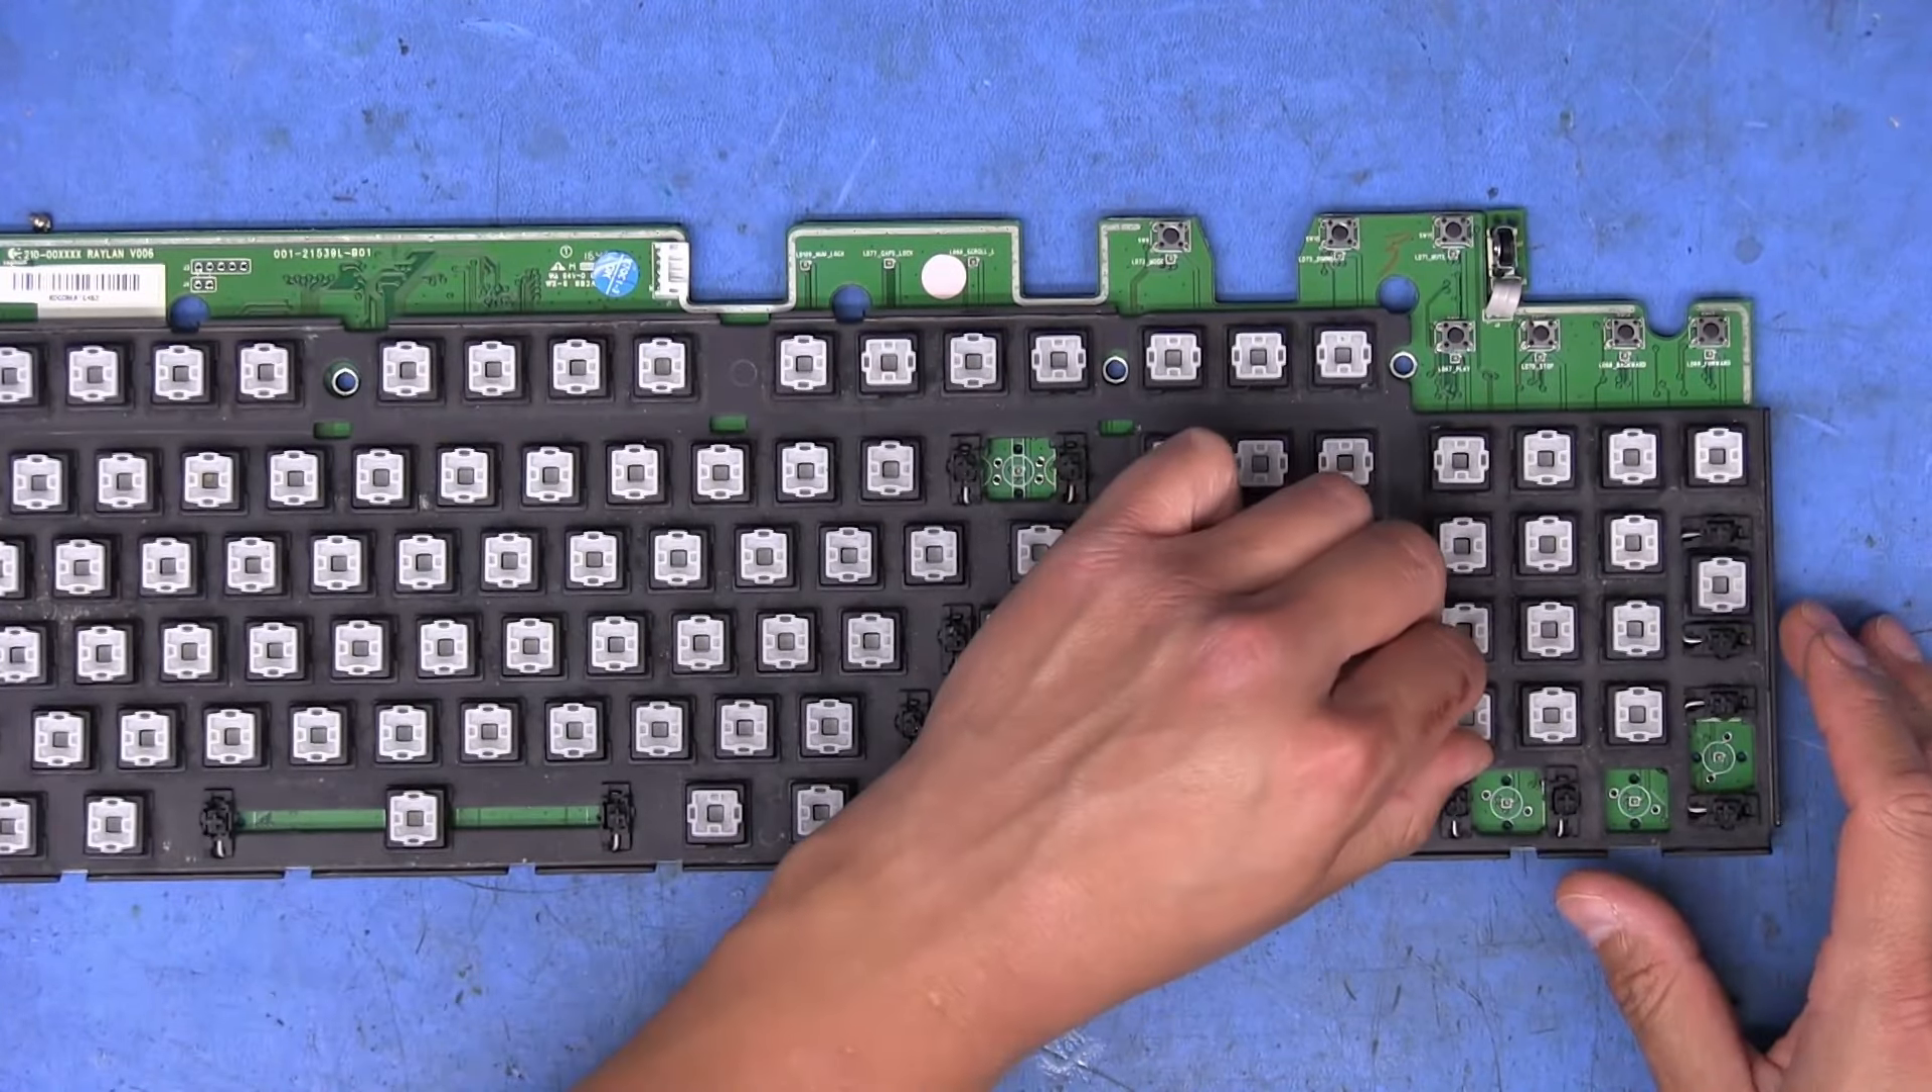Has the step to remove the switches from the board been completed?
No.